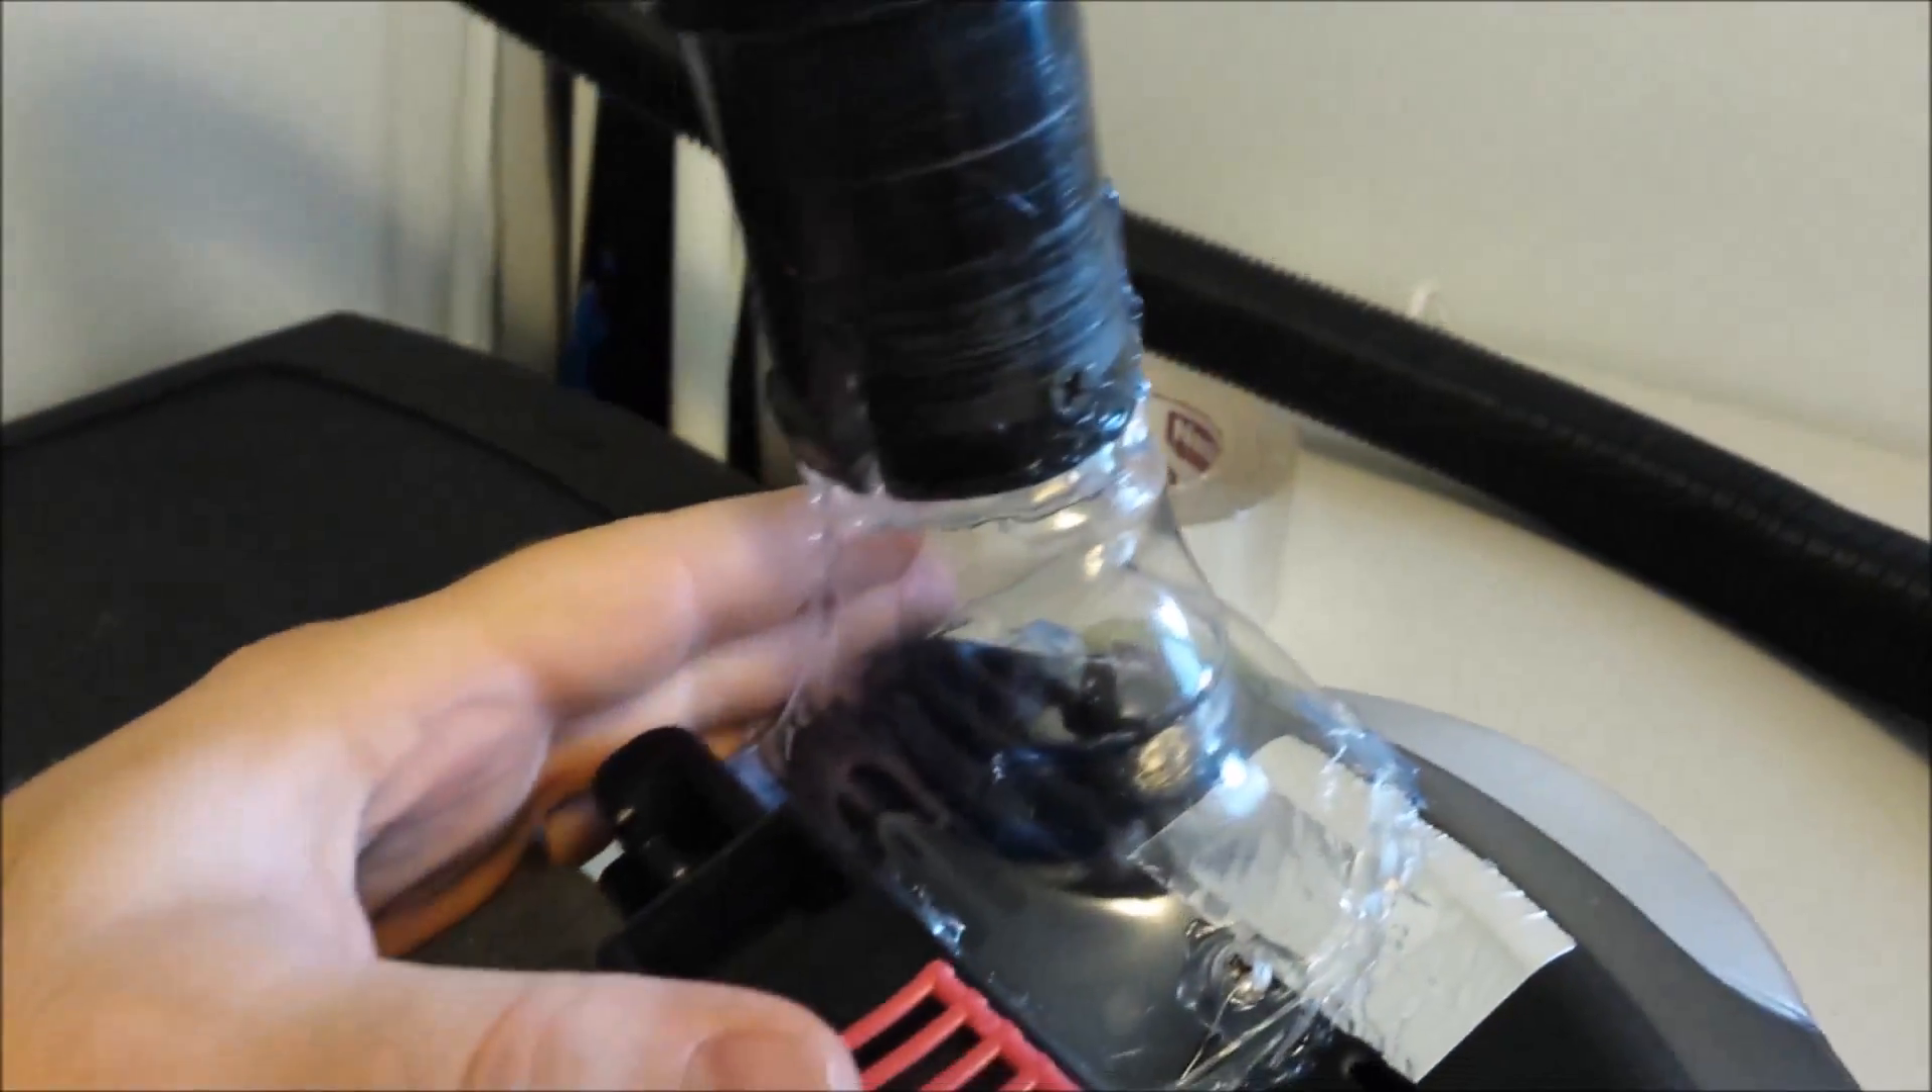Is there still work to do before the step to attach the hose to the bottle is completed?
No.